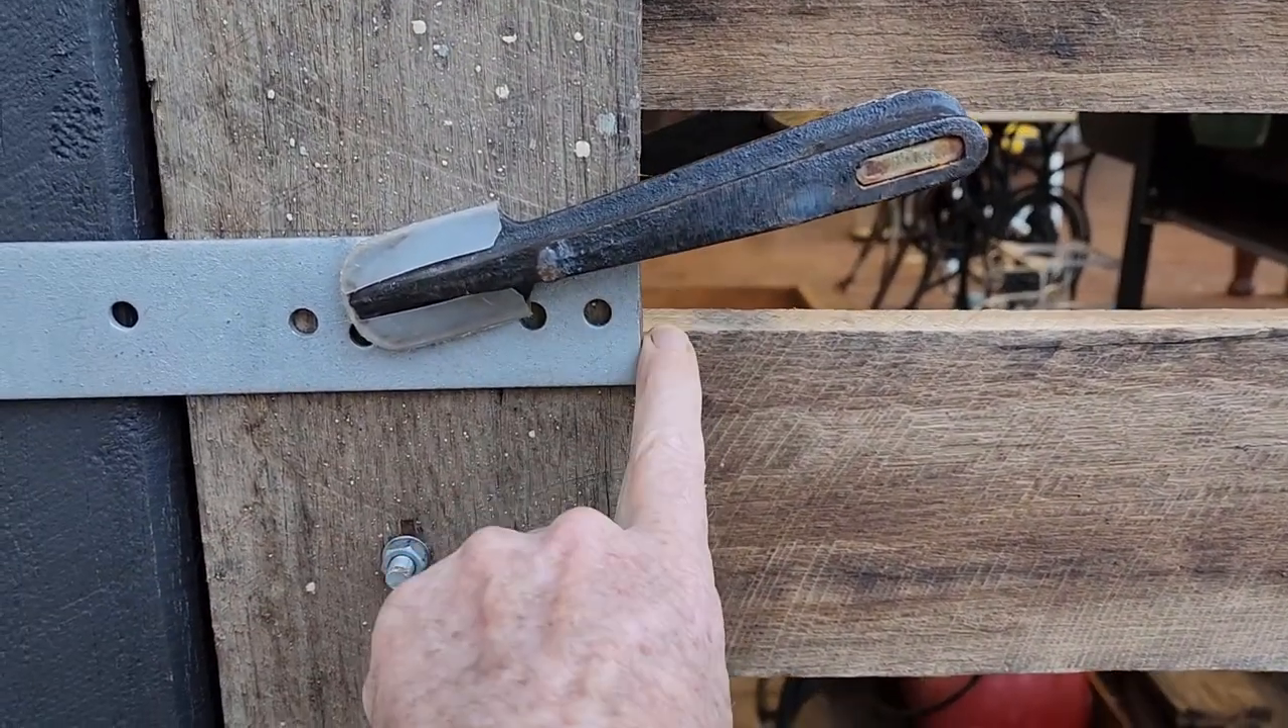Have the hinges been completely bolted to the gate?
No.